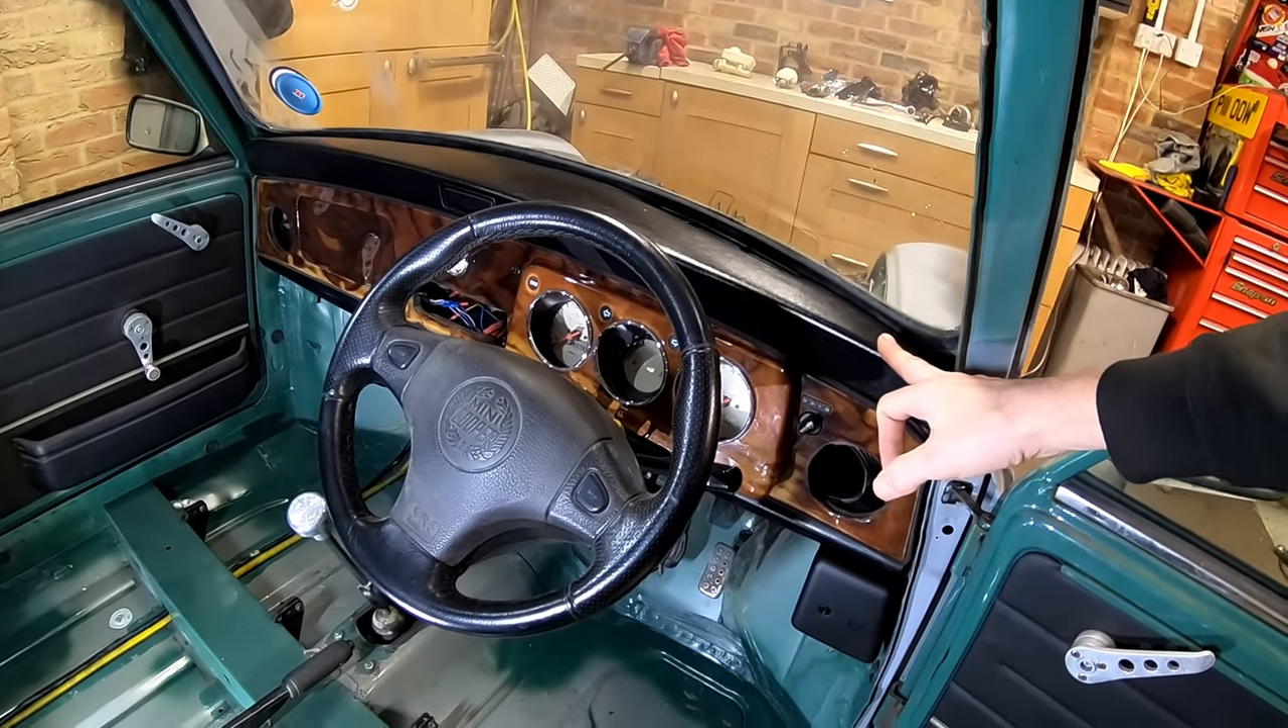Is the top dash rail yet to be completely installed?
No.